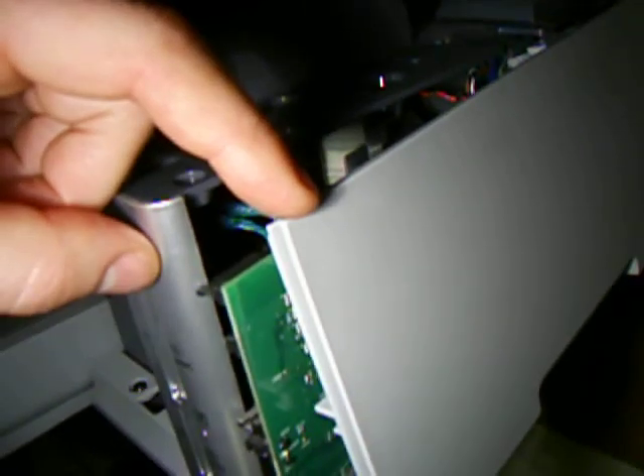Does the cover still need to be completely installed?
Yes.